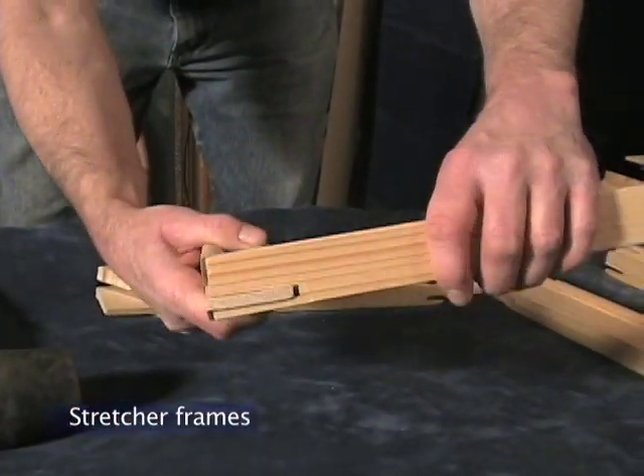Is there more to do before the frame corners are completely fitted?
Yes.